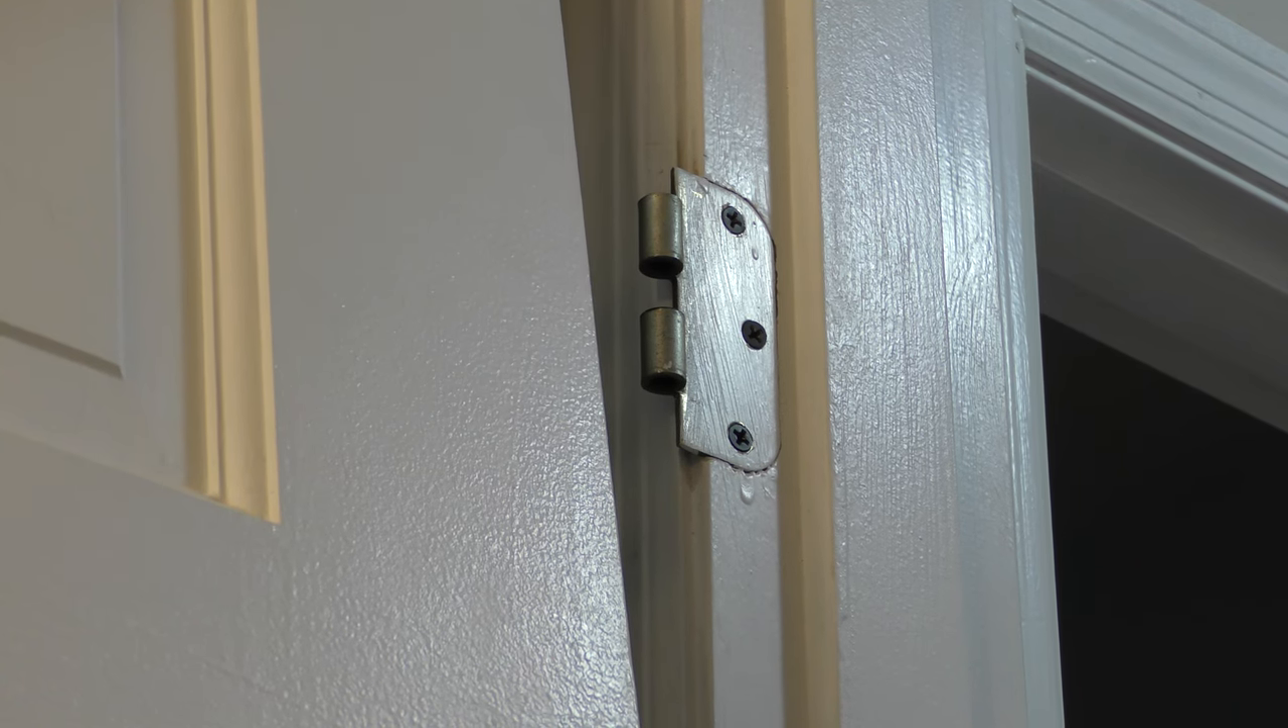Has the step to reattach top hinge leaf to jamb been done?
Yes.